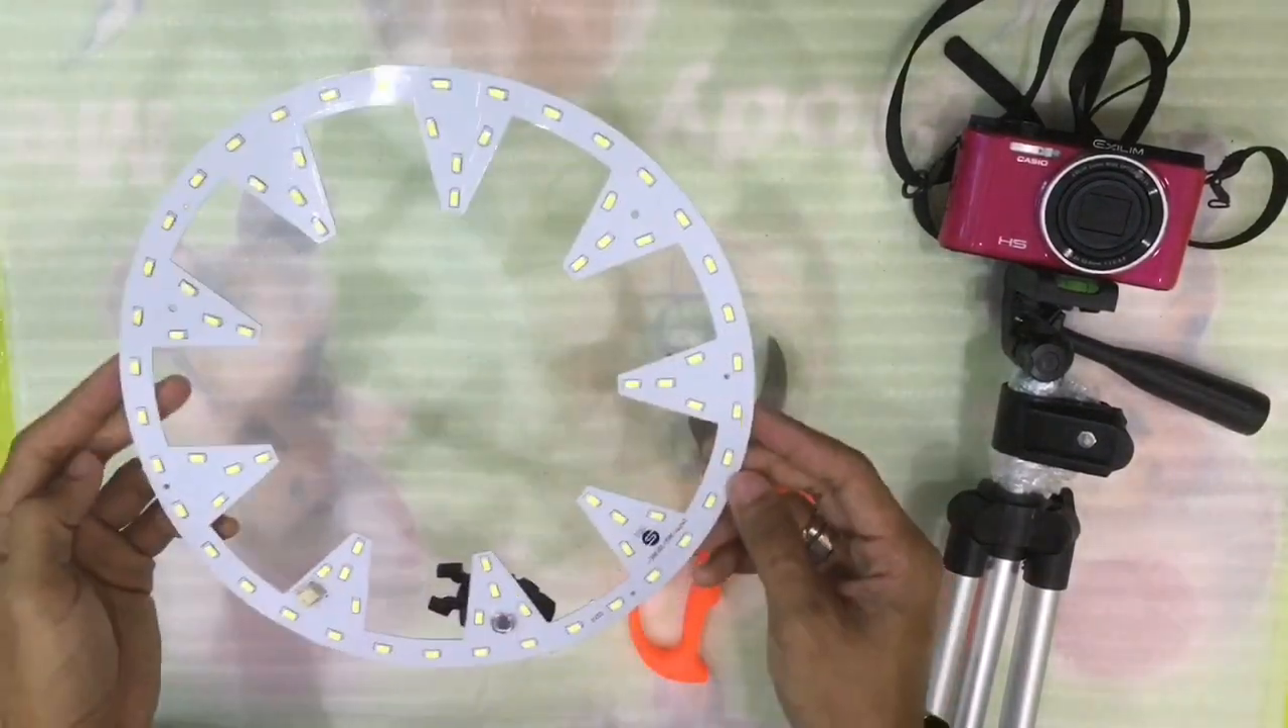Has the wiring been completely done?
No.